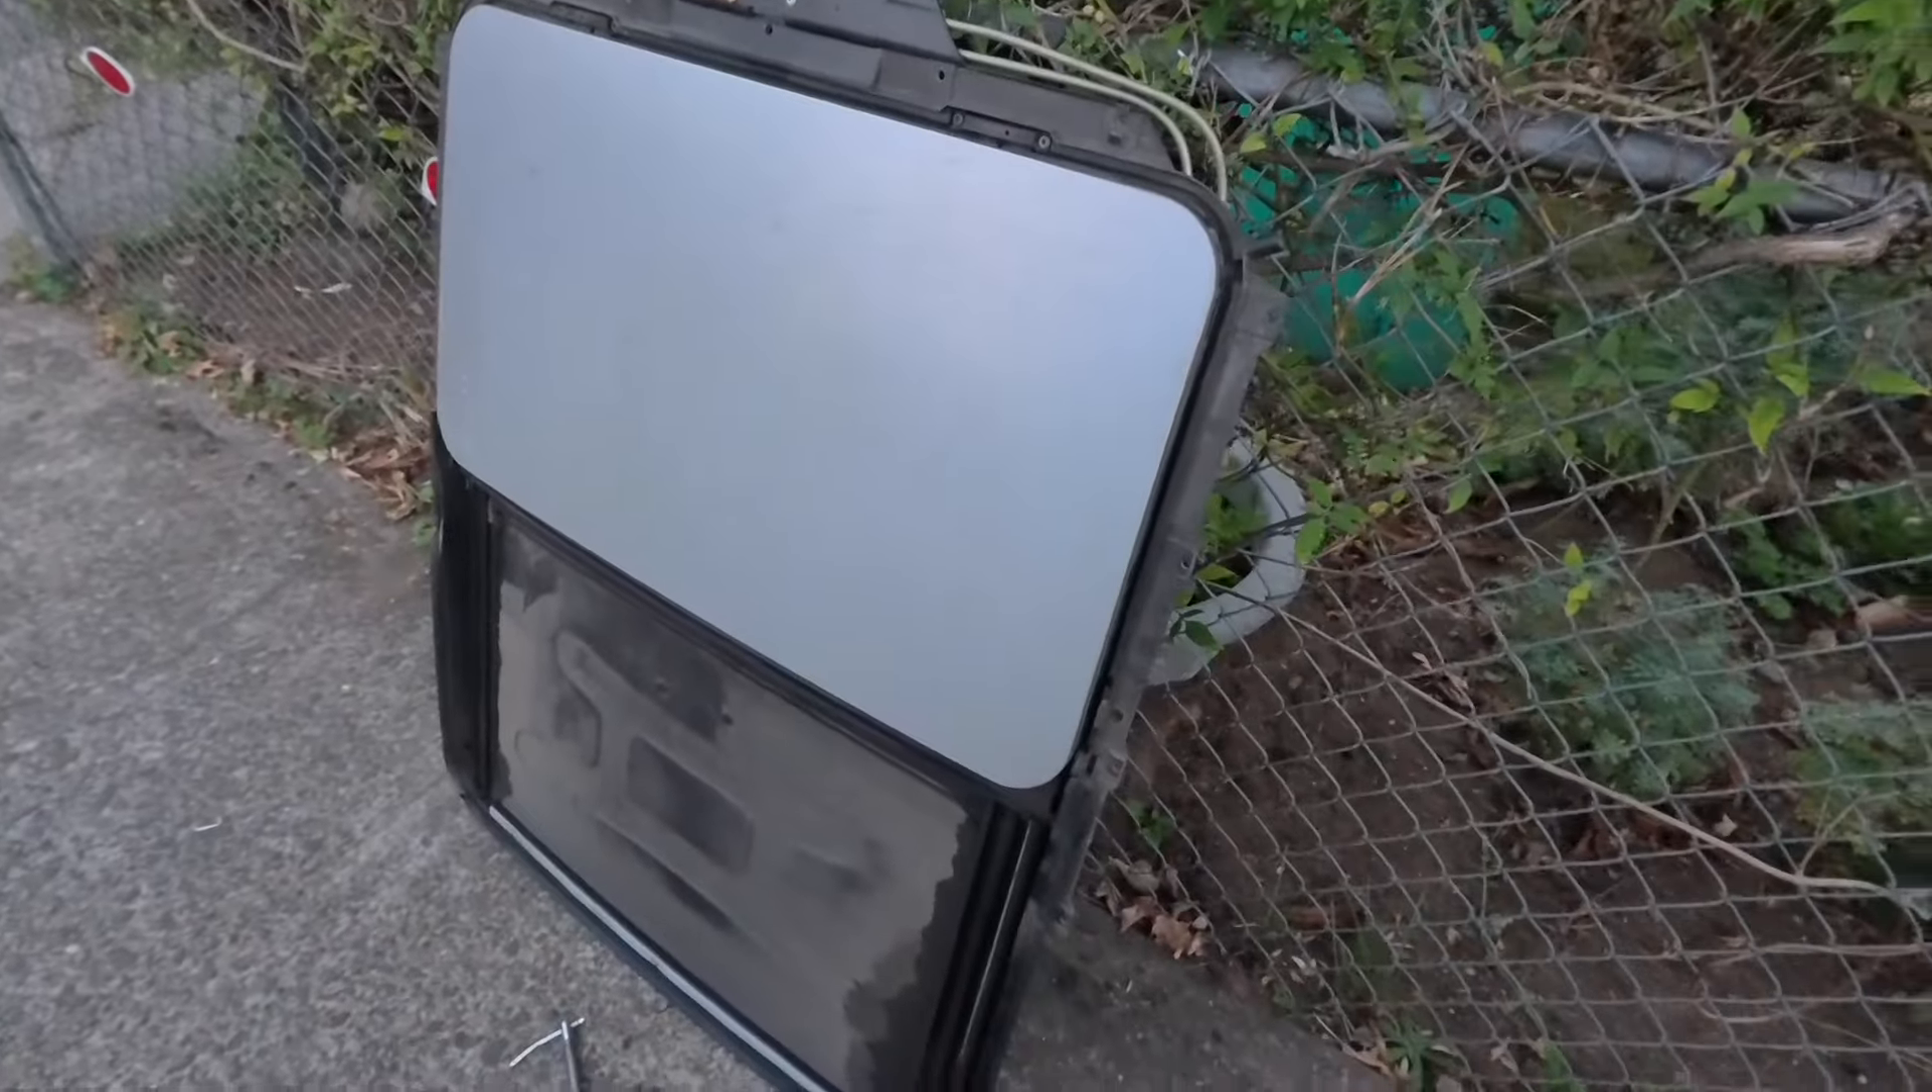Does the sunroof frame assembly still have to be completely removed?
No.